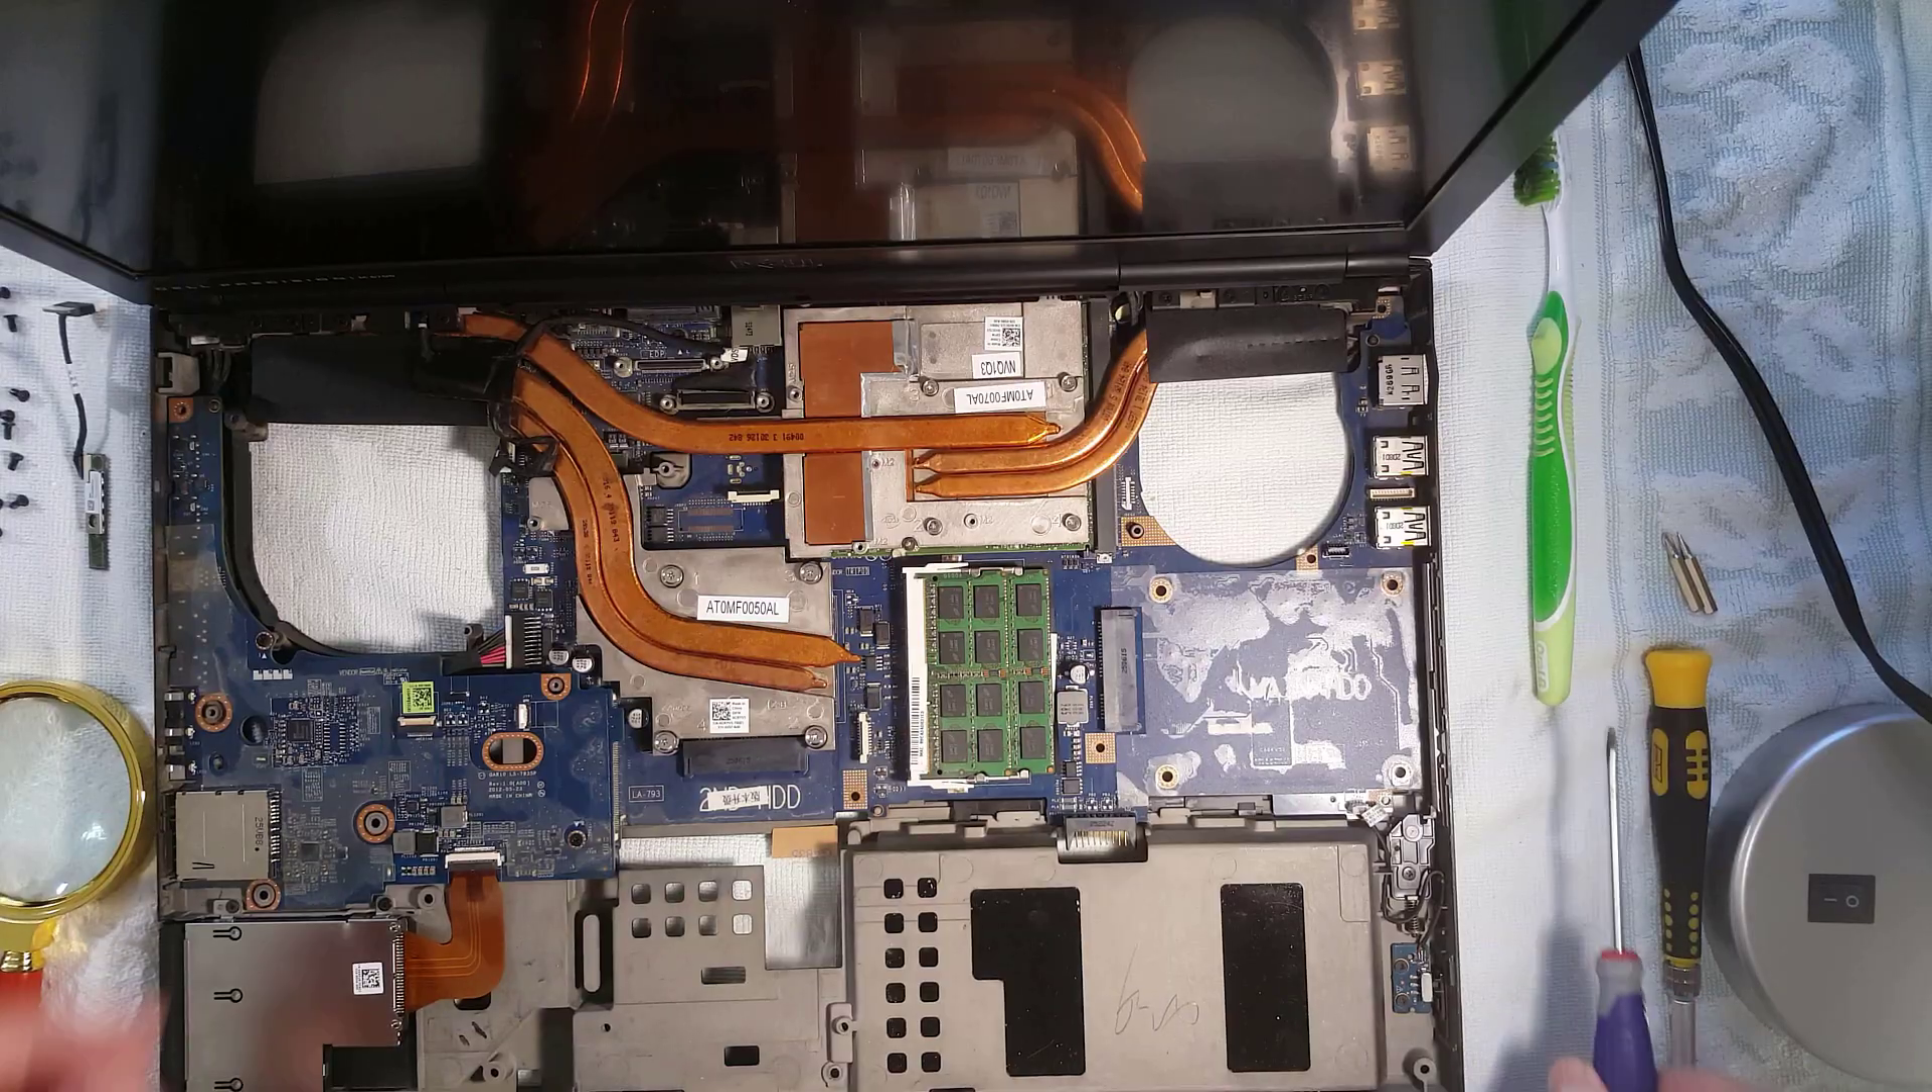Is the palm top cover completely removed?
Yes.